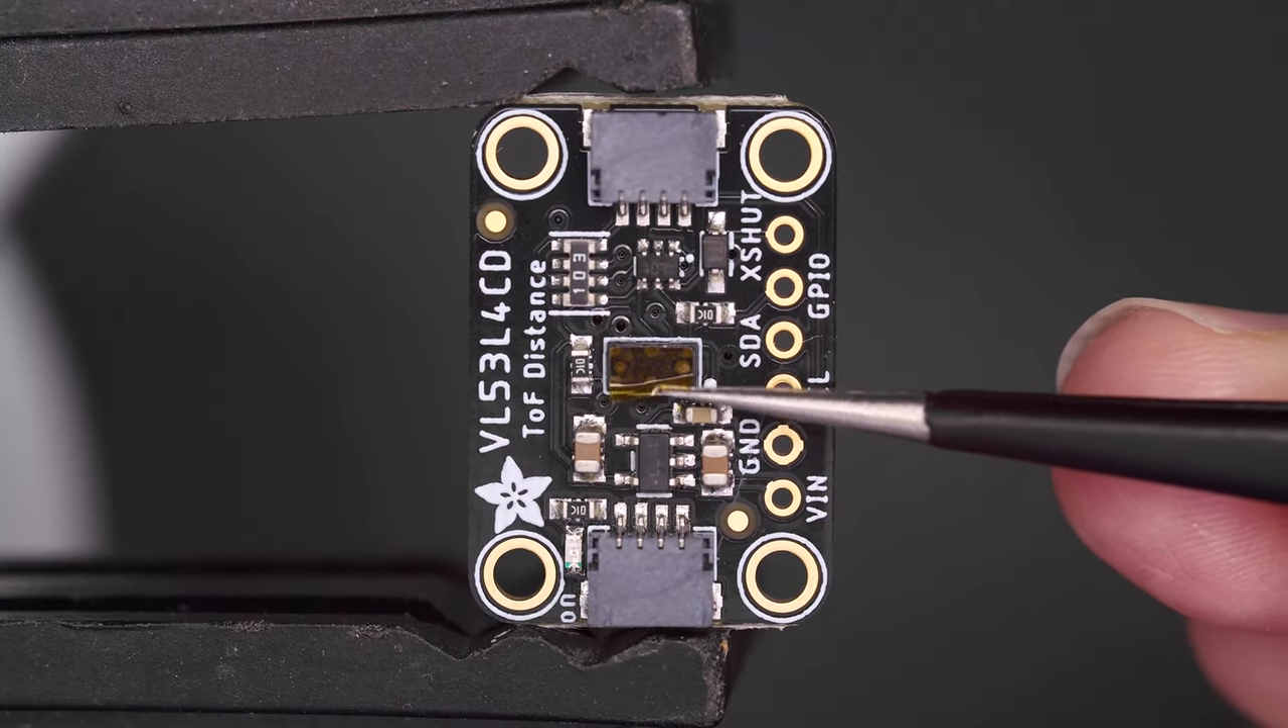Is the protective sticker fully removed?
No.